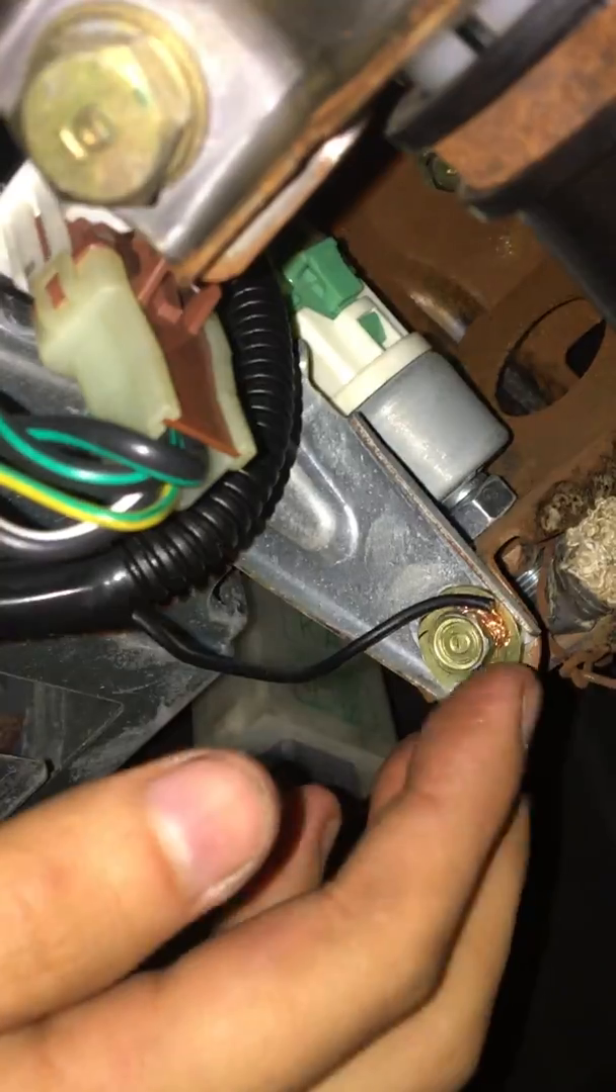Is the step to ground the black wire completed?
Yes.